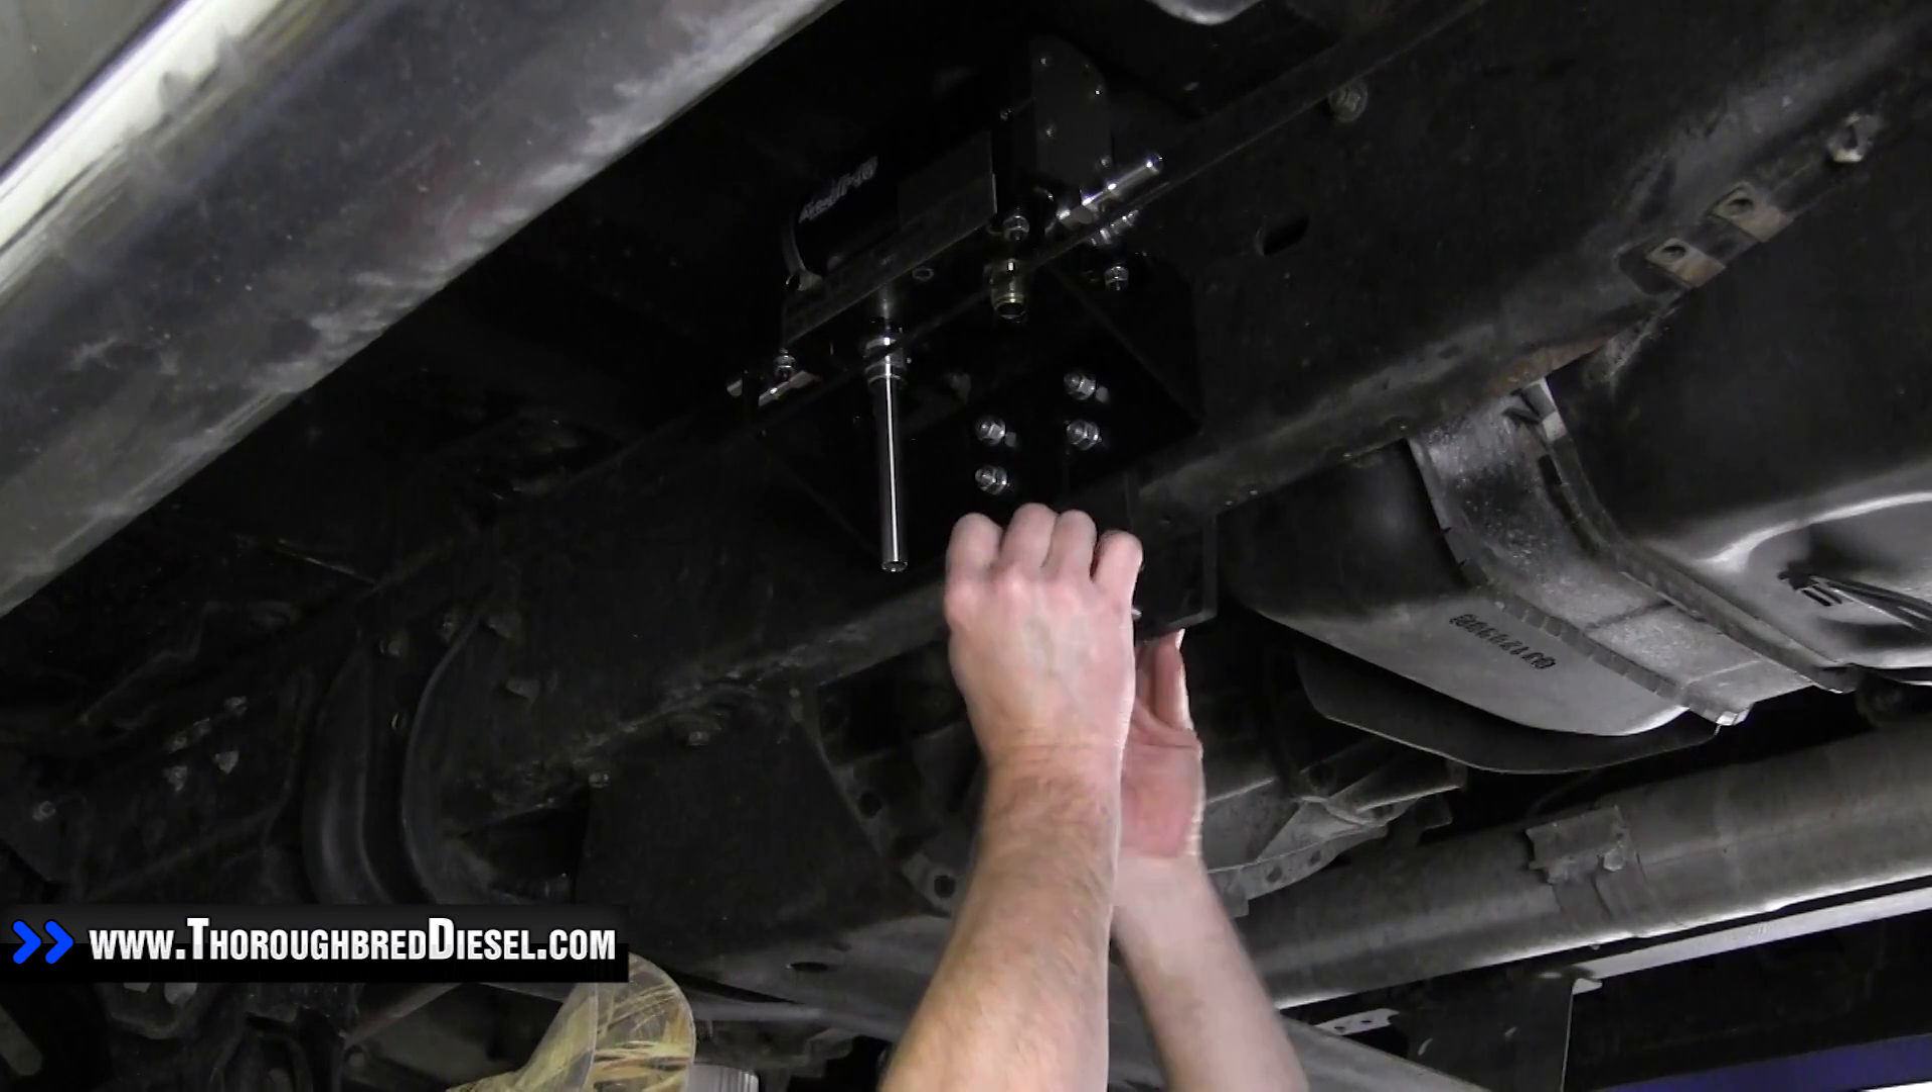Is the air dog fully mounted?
No.